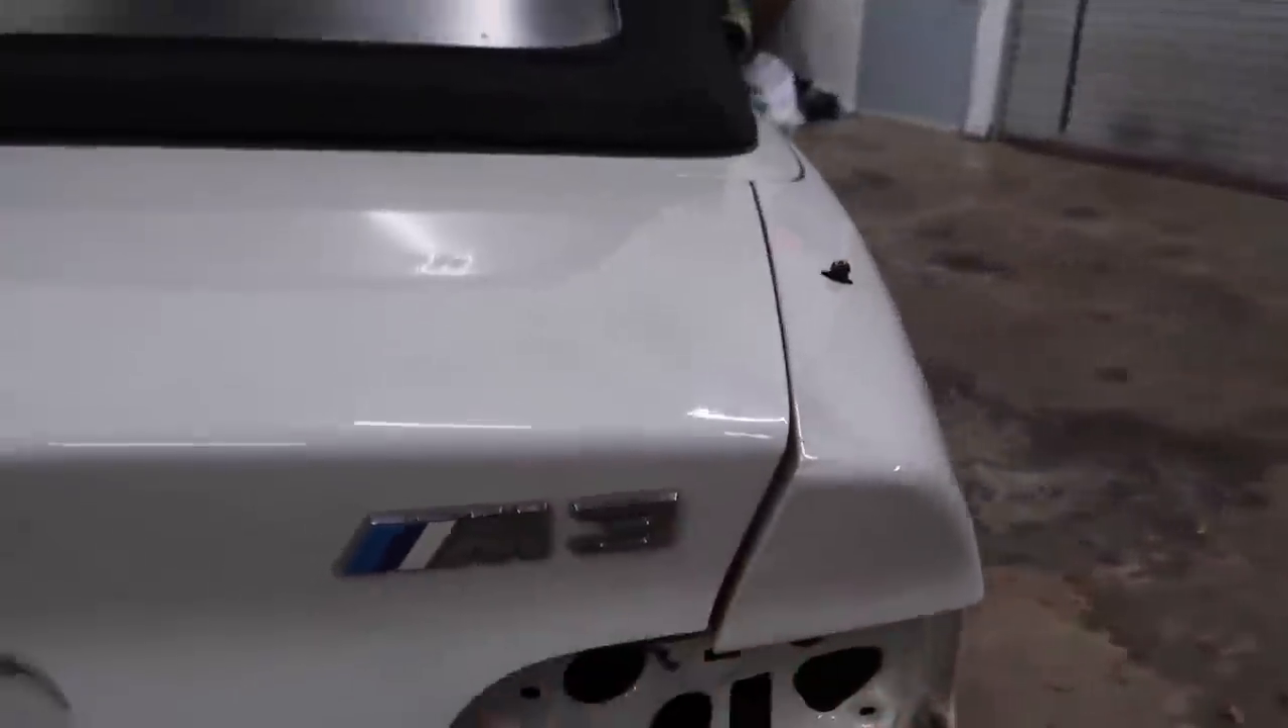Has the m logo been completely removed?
No.